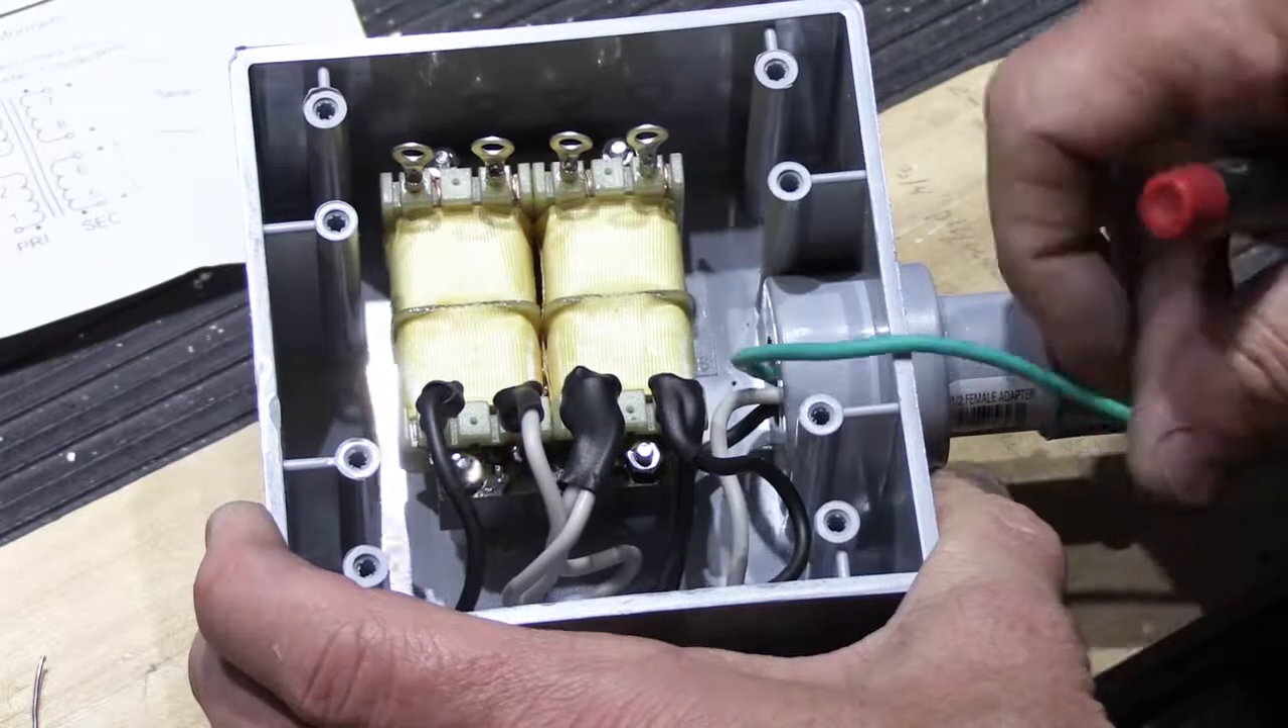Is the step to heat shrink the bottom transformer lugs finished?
Yes.